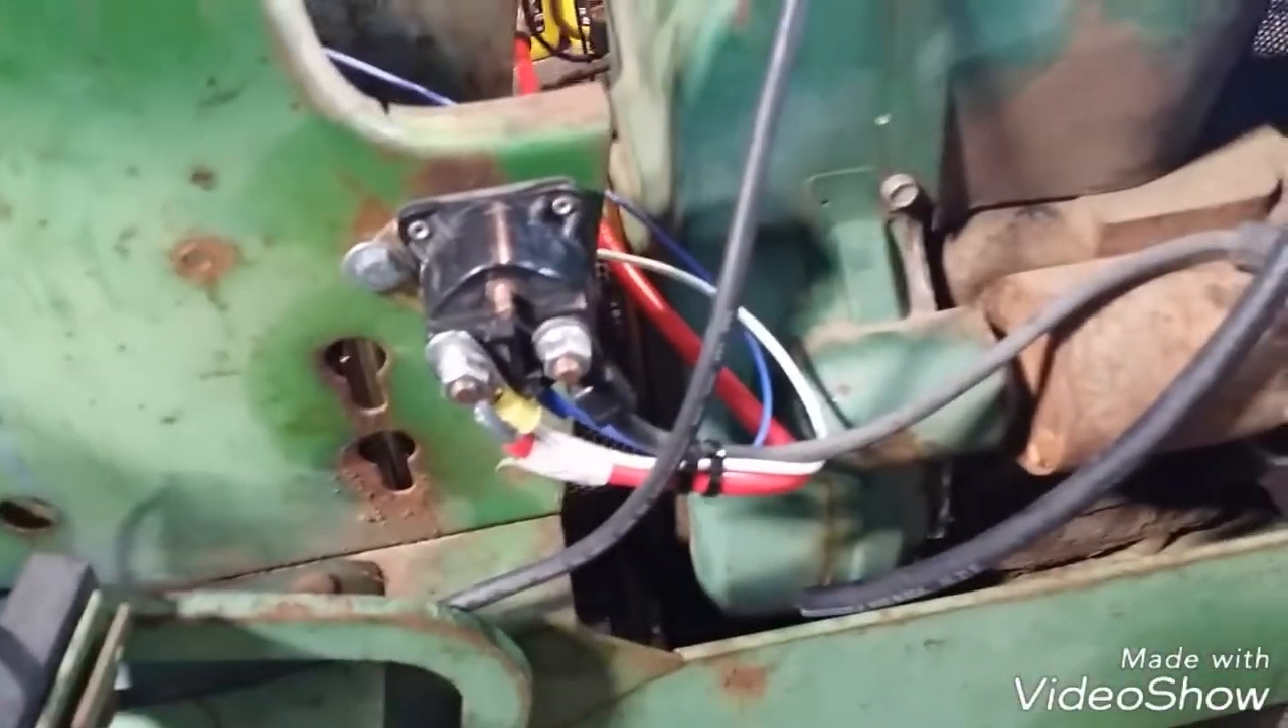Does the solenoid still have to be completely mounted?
No.